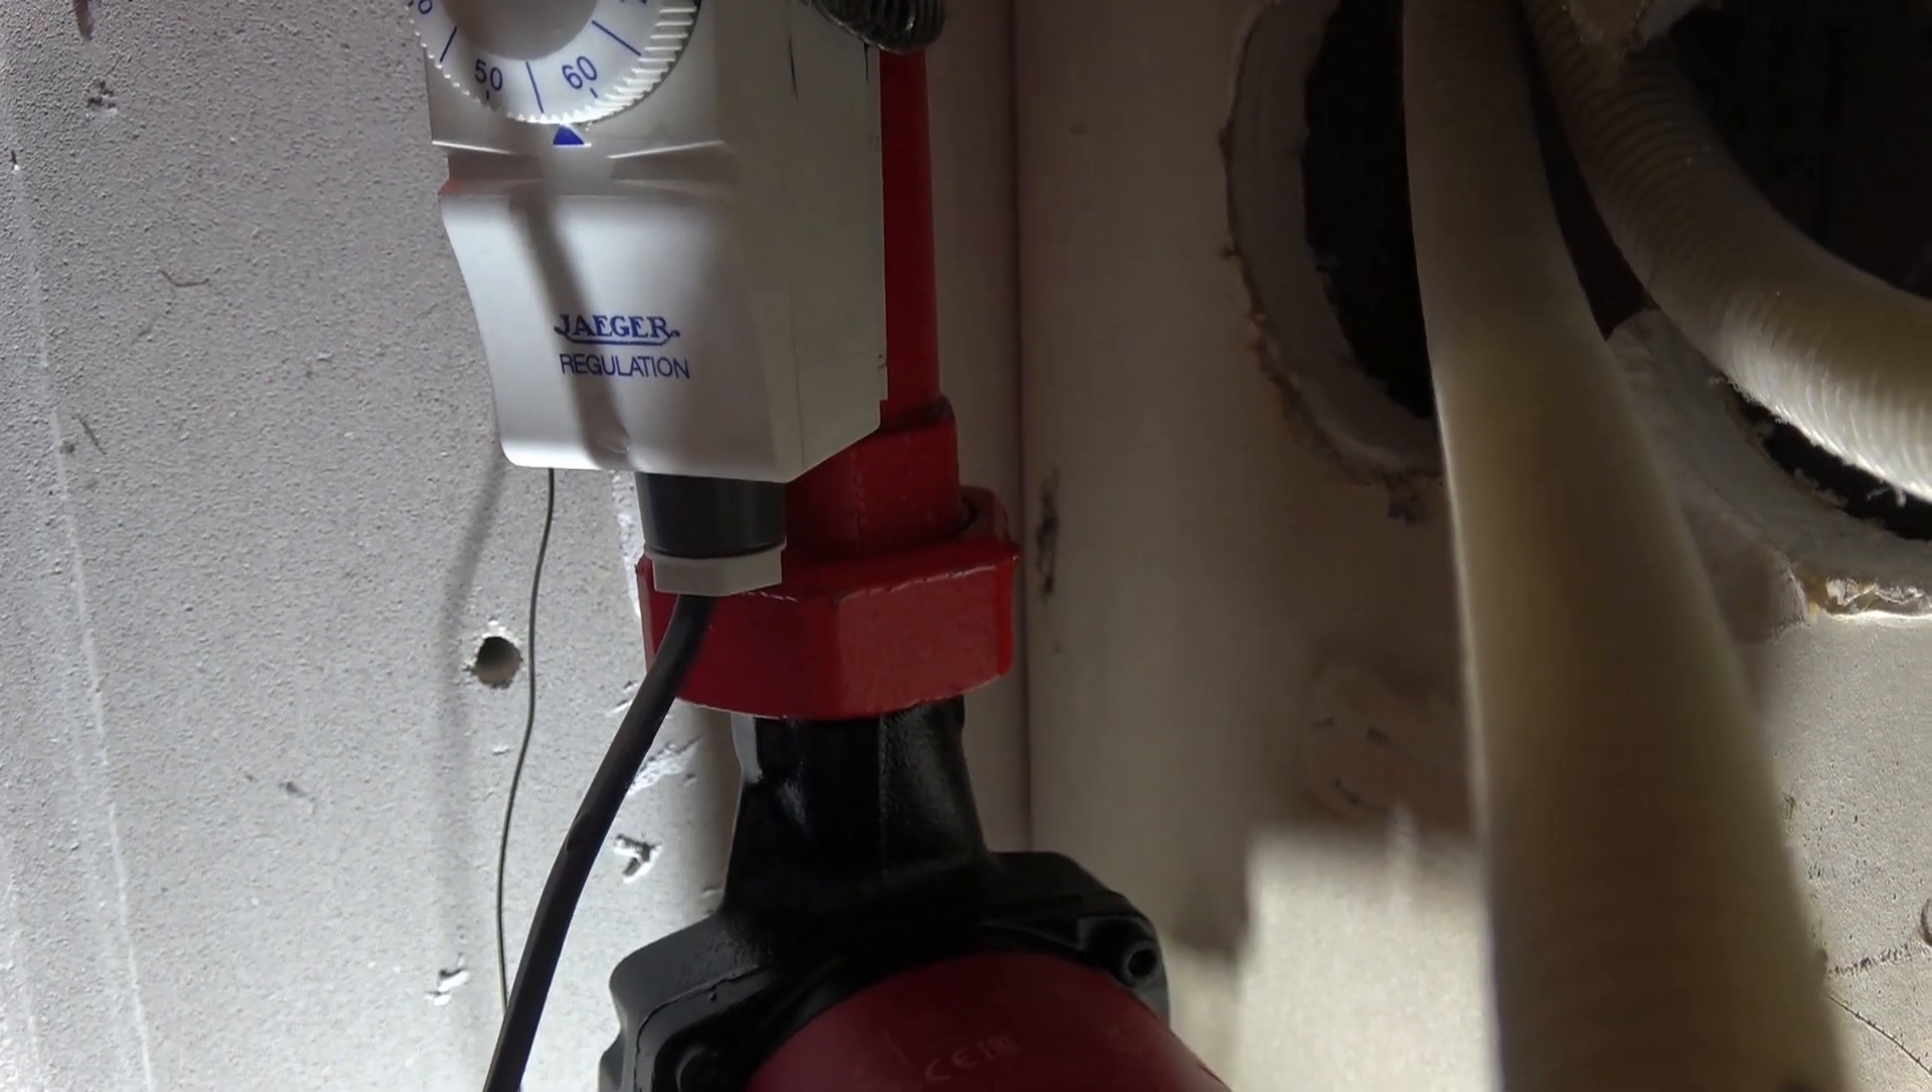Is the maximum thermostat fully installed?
Yes.